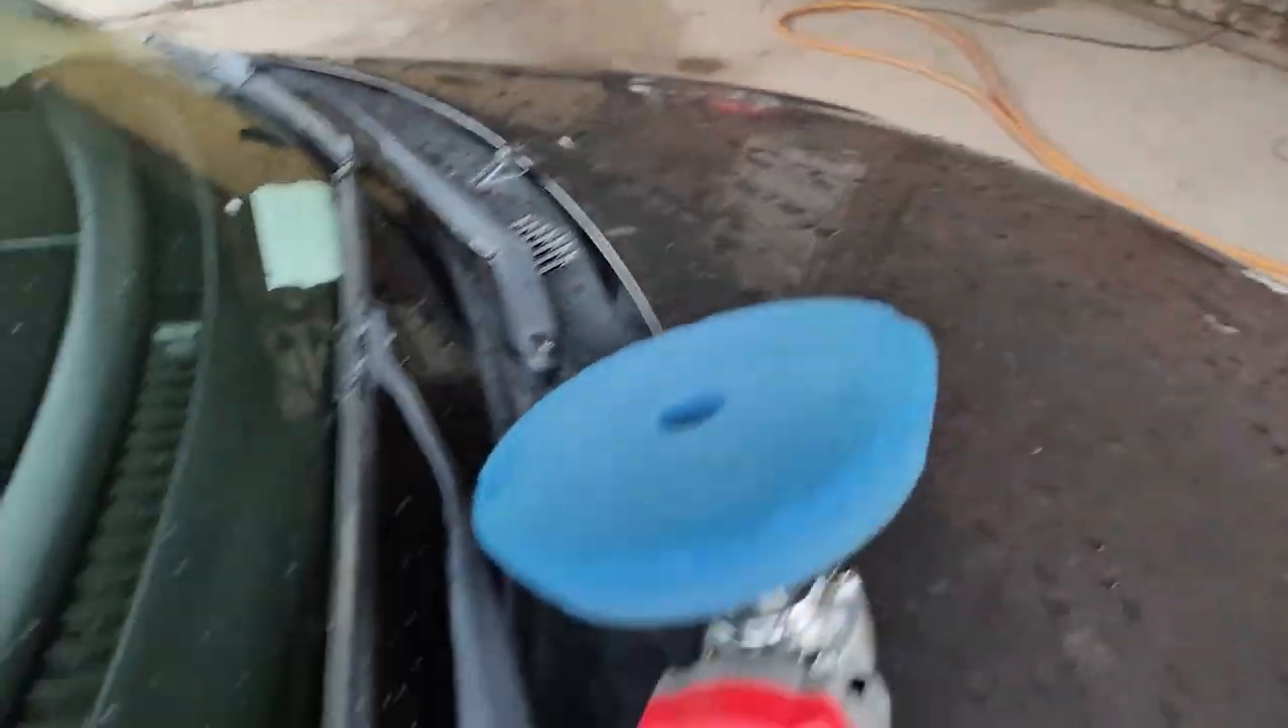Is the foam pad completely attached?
Yes.